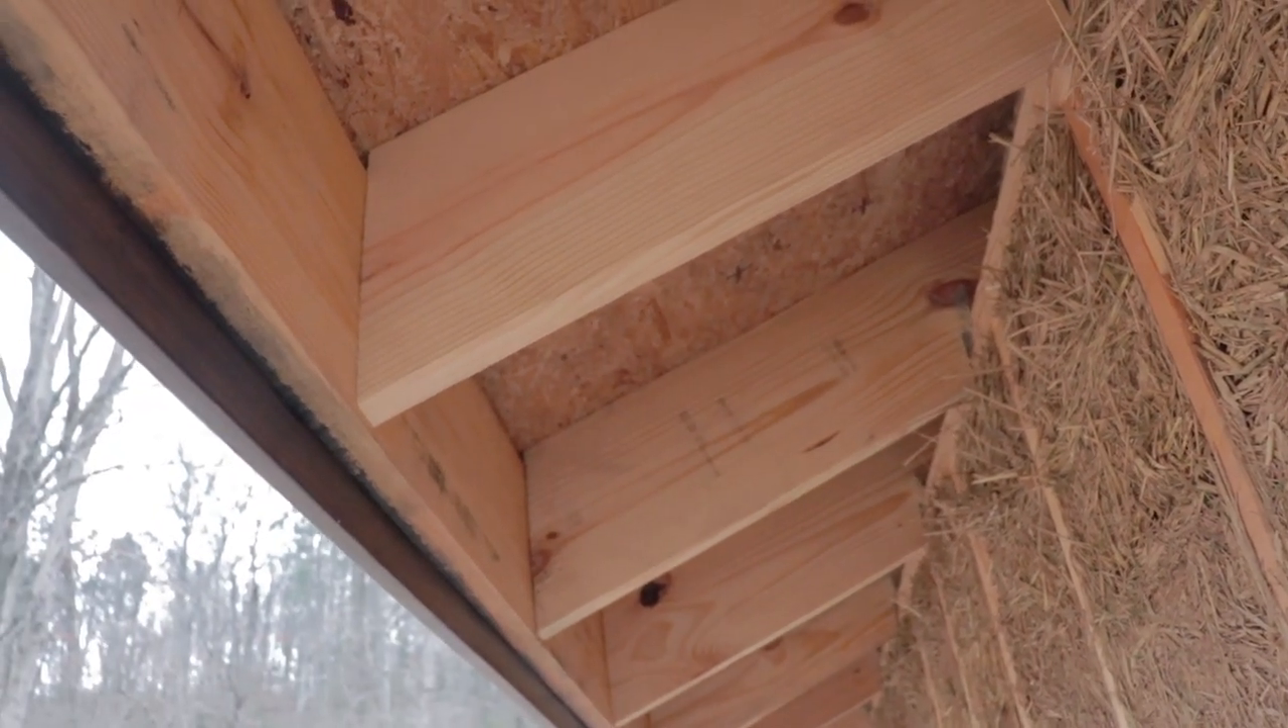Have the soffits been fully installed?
No.